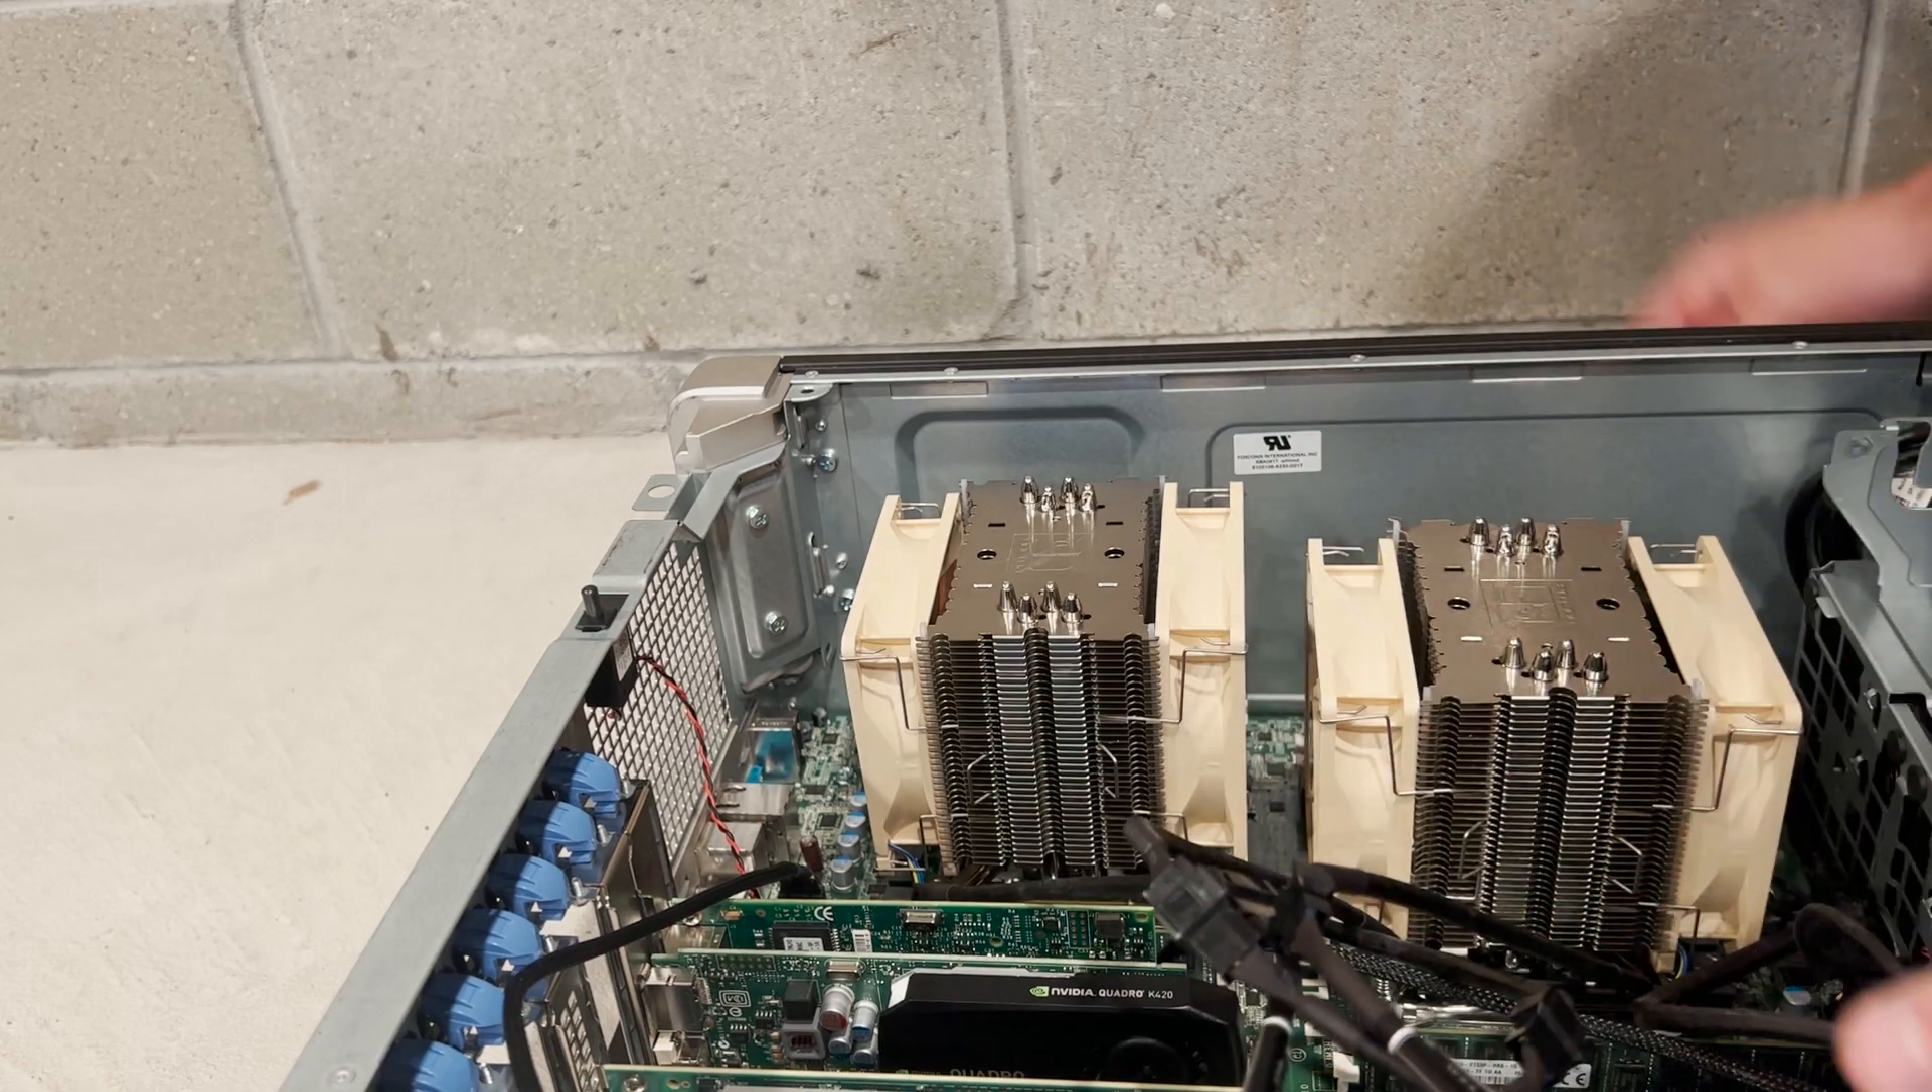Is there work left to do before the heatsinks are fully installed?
No.